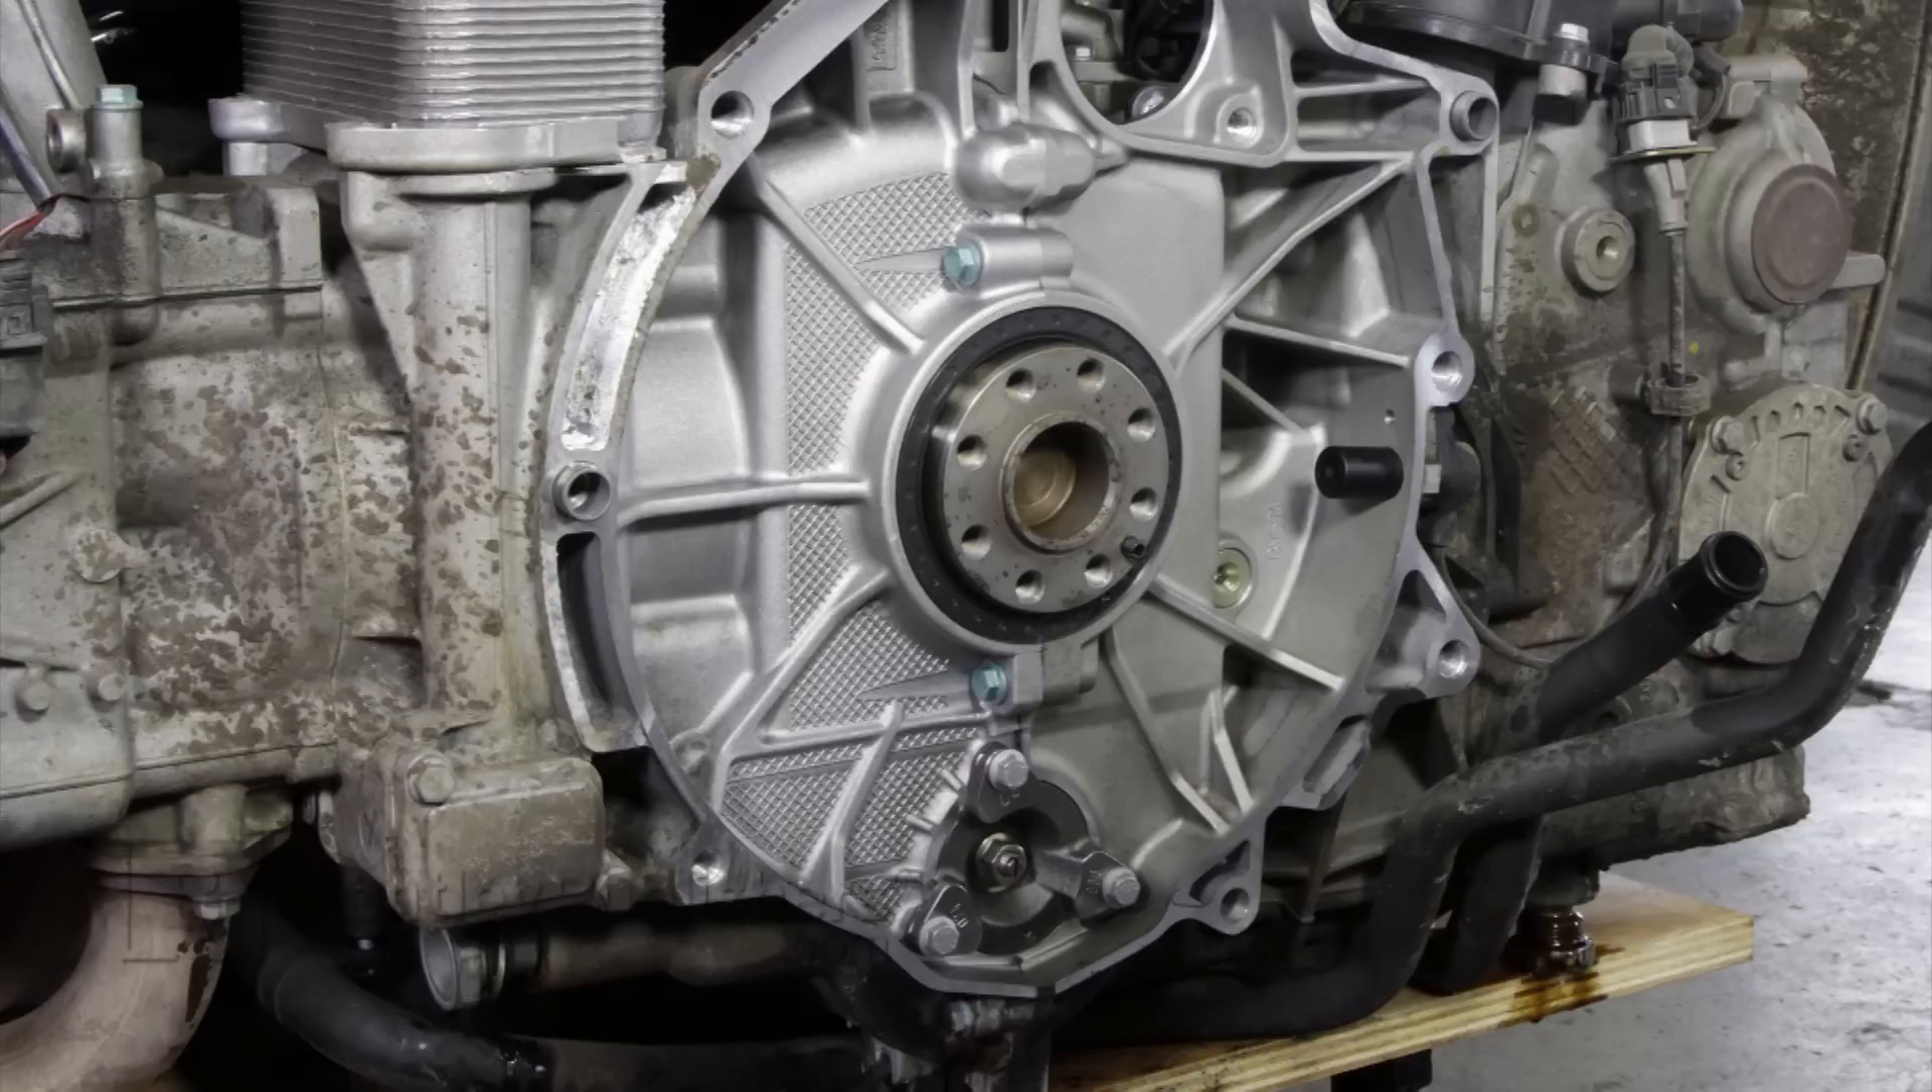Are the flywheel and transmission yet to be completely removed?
No.